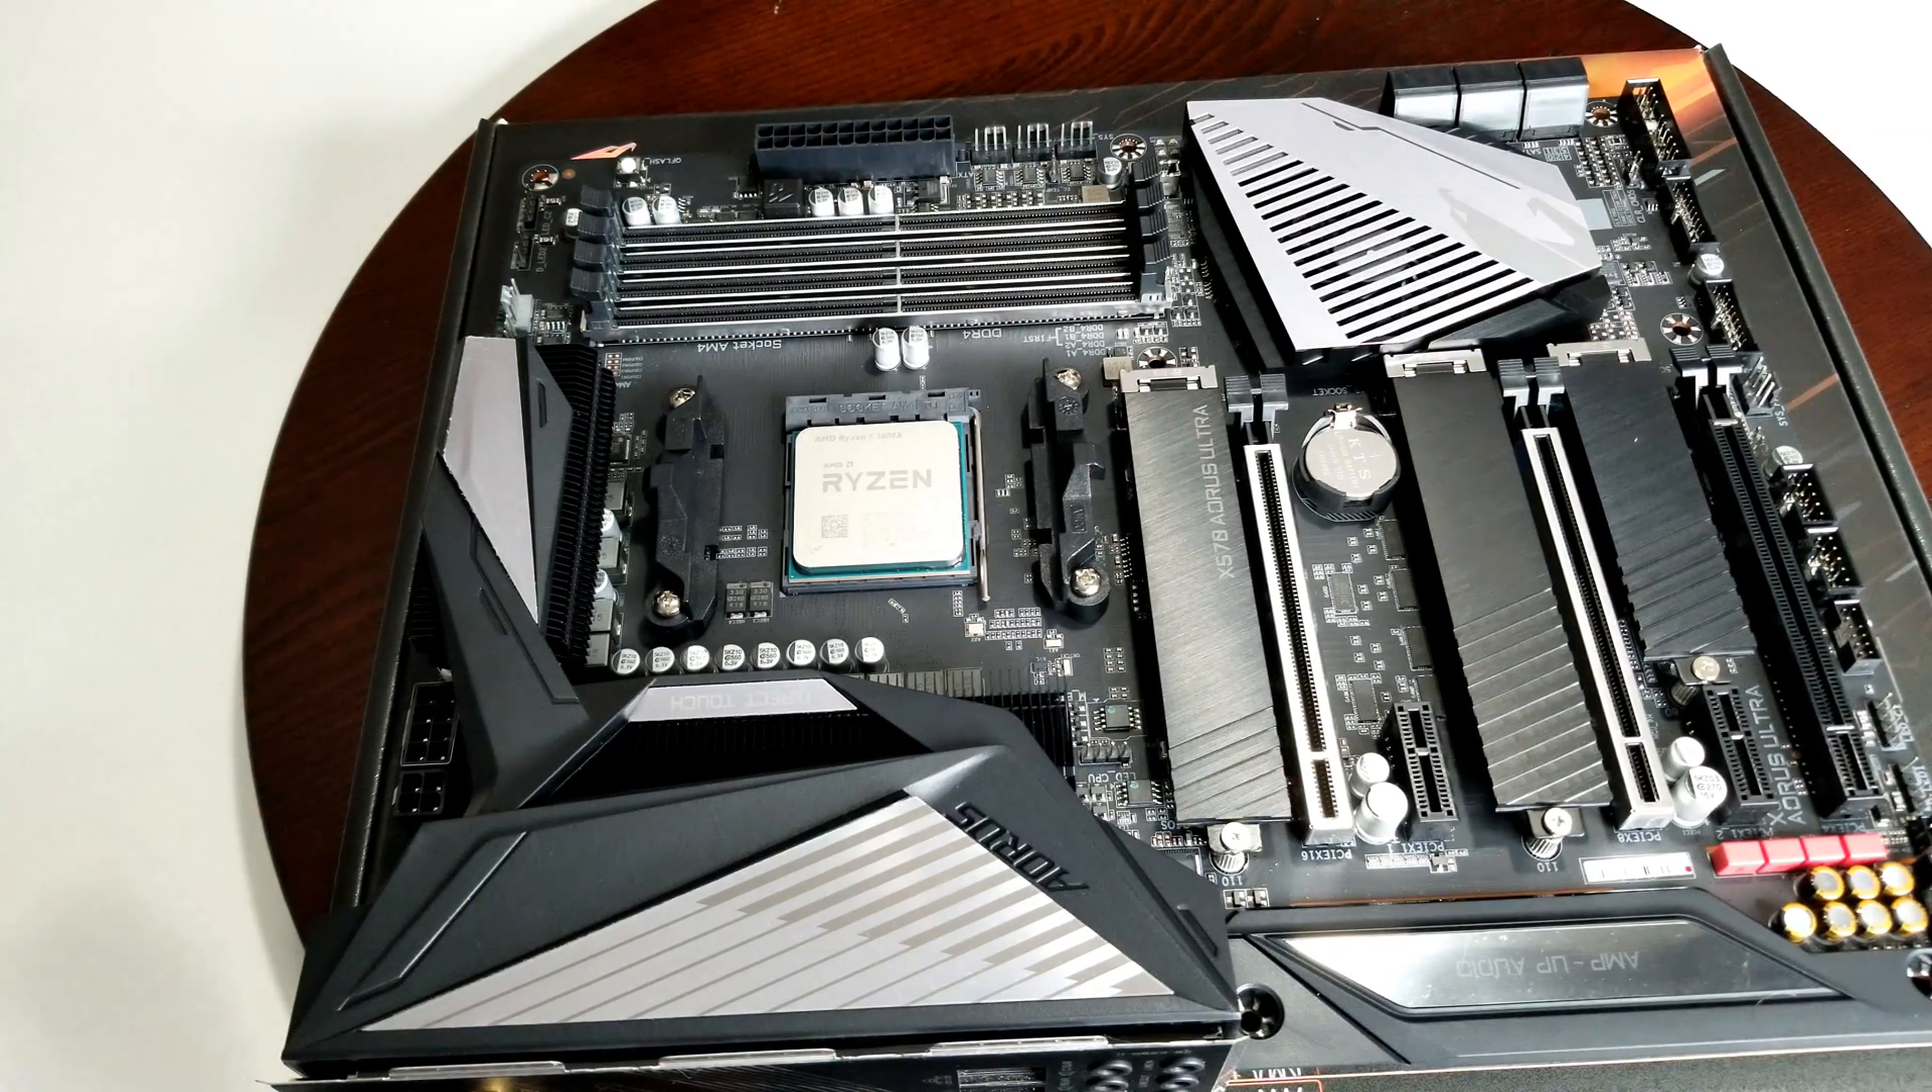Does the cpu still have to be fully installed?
No.